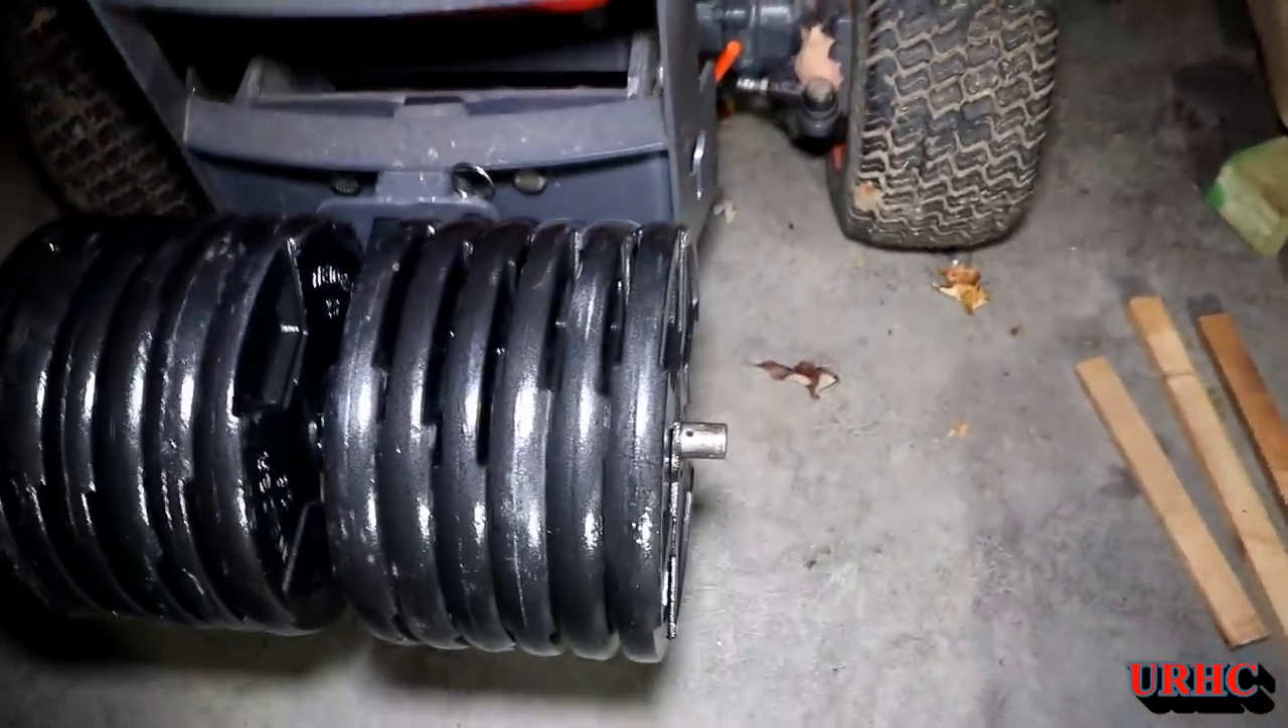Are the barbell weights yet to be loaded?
No.